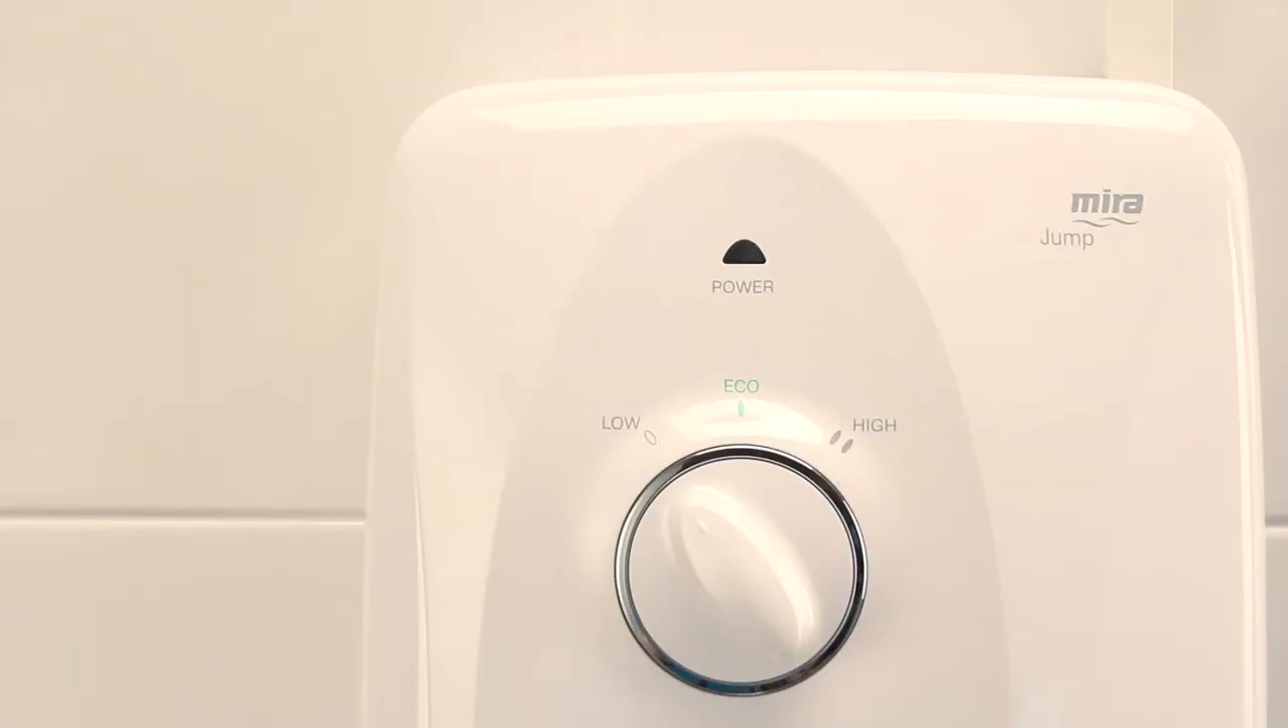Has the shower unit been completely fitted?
Yes.